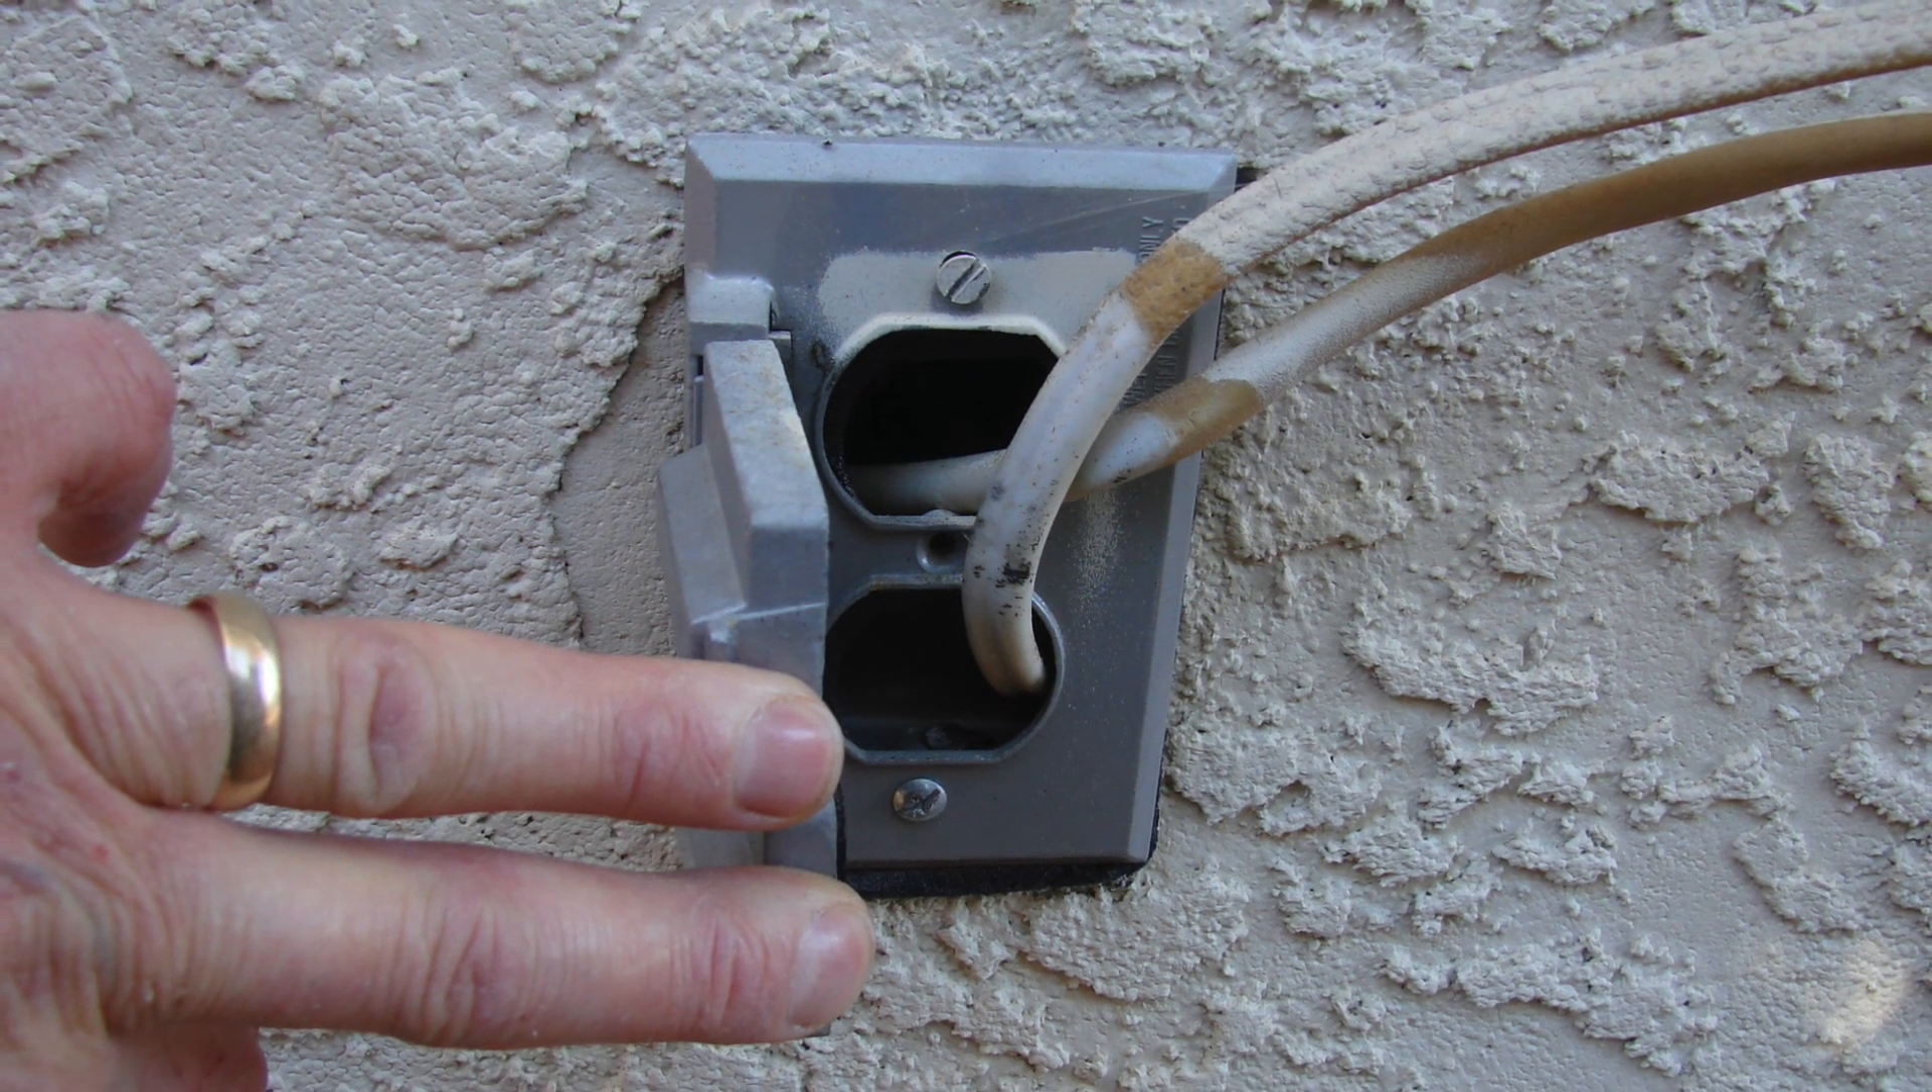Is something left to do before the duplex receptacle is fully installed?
Yes.